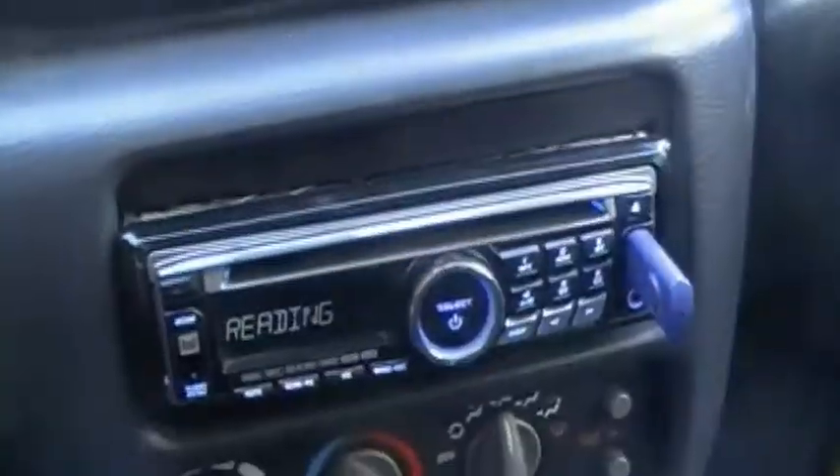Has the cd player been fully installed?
Yes.